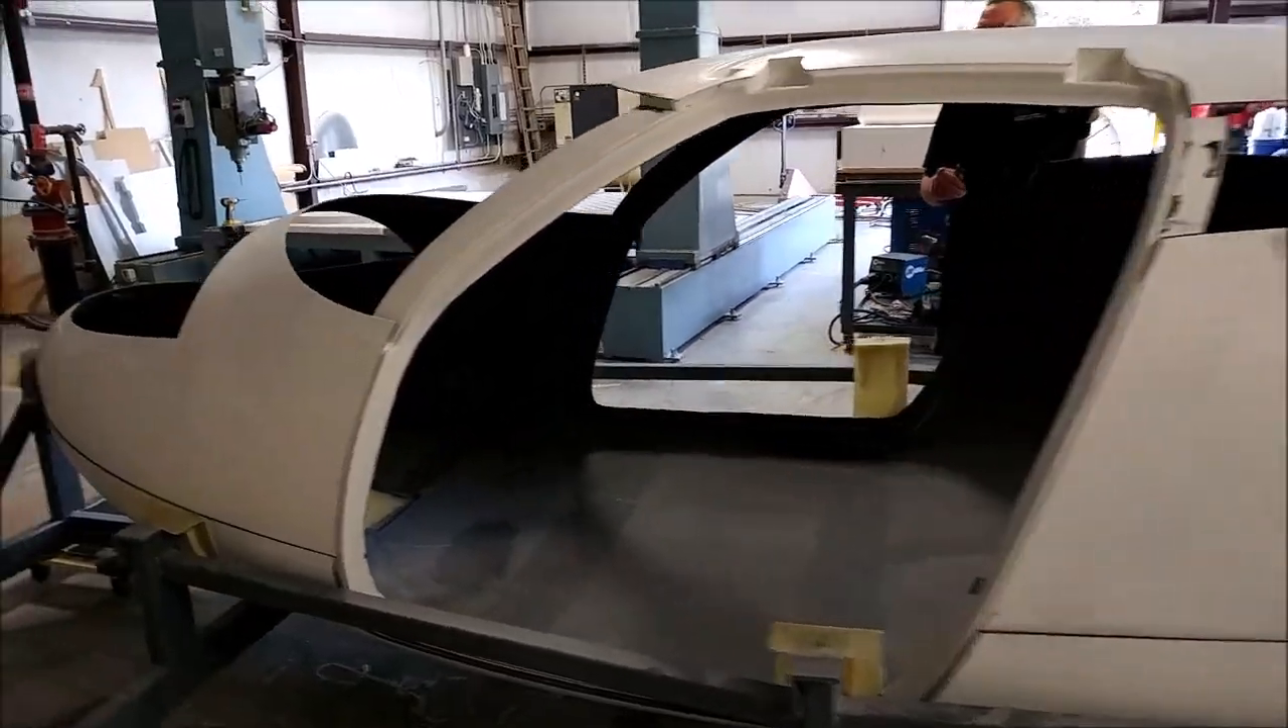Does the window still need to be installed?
Yes.